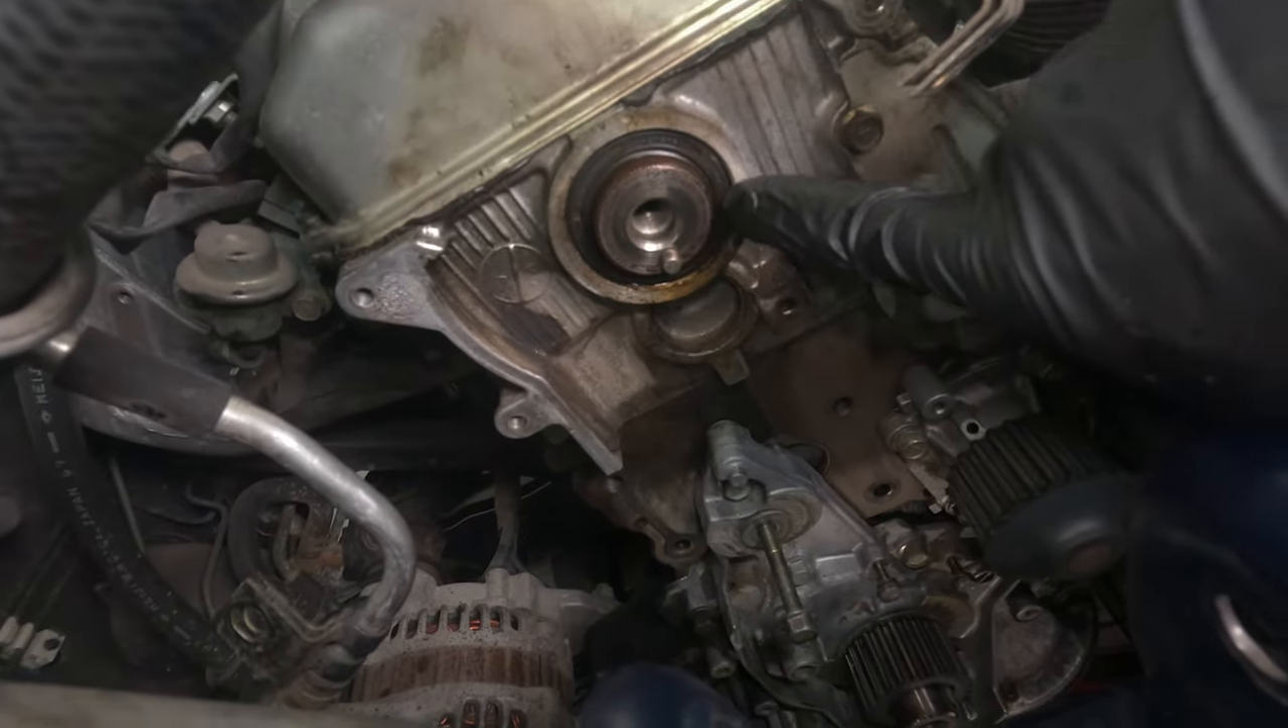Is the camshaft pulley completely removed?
Yes.